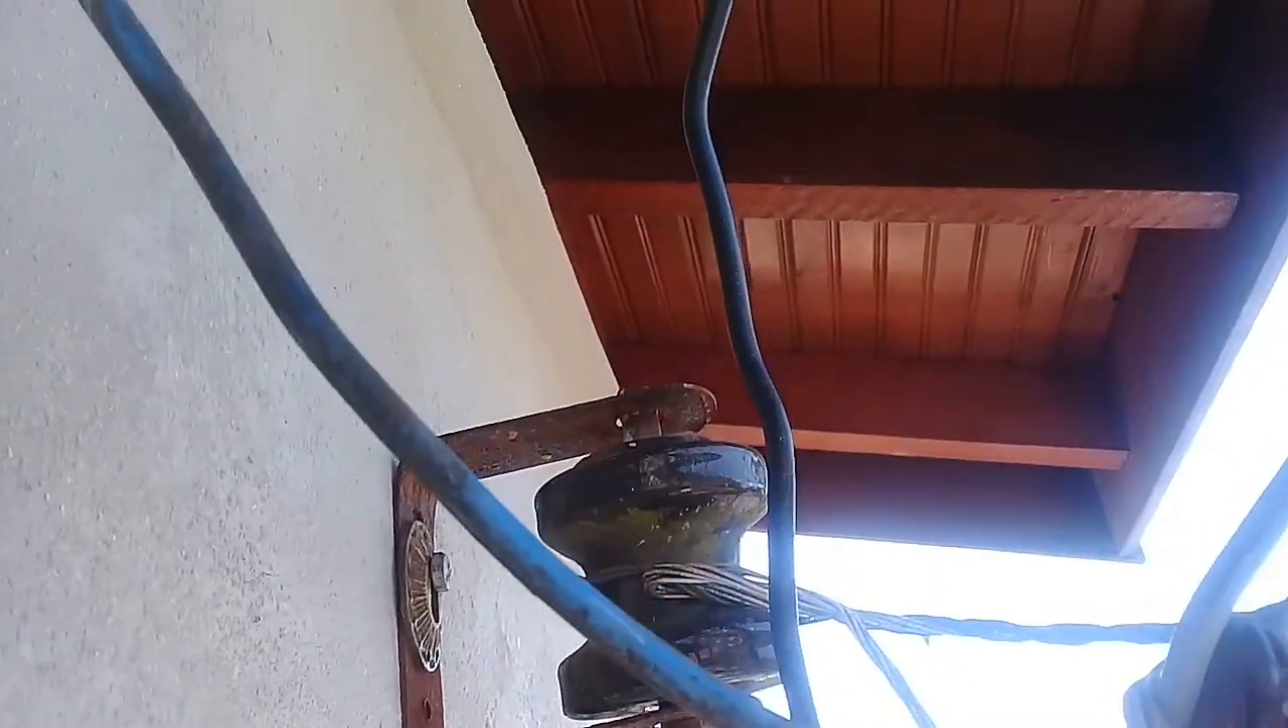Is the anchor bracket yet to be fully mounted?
No.